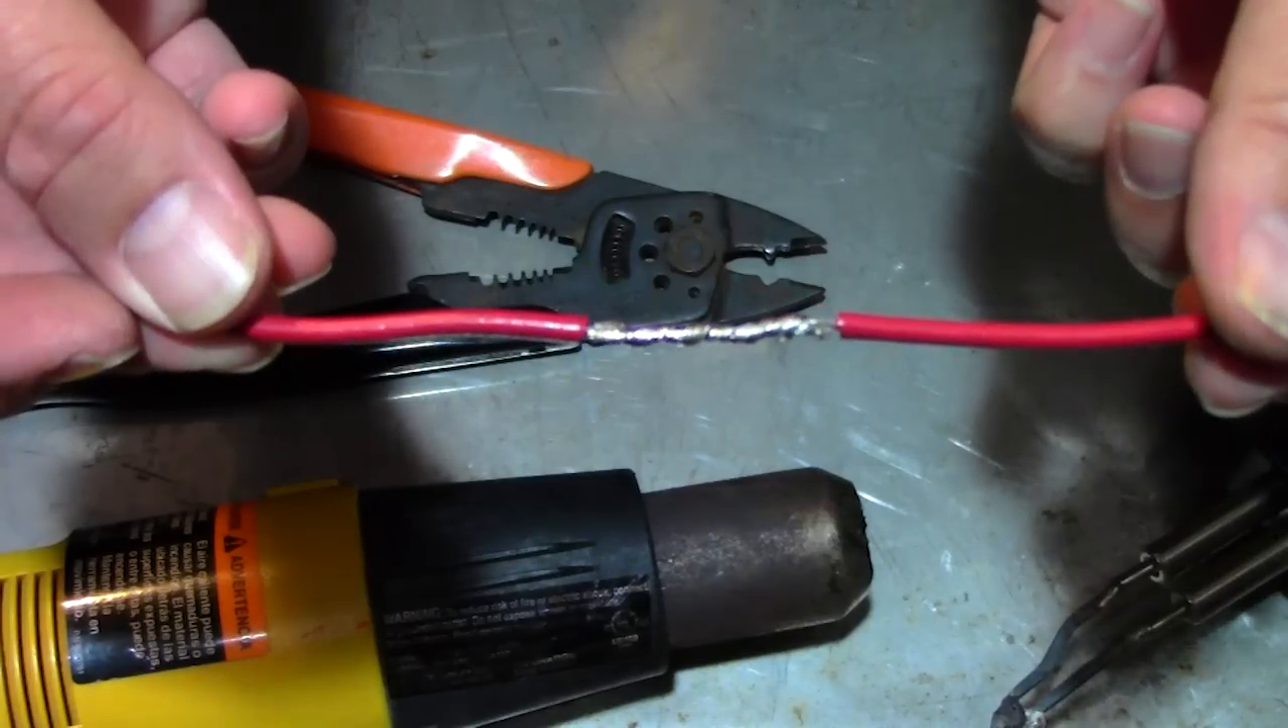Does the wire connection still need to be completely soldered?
No.